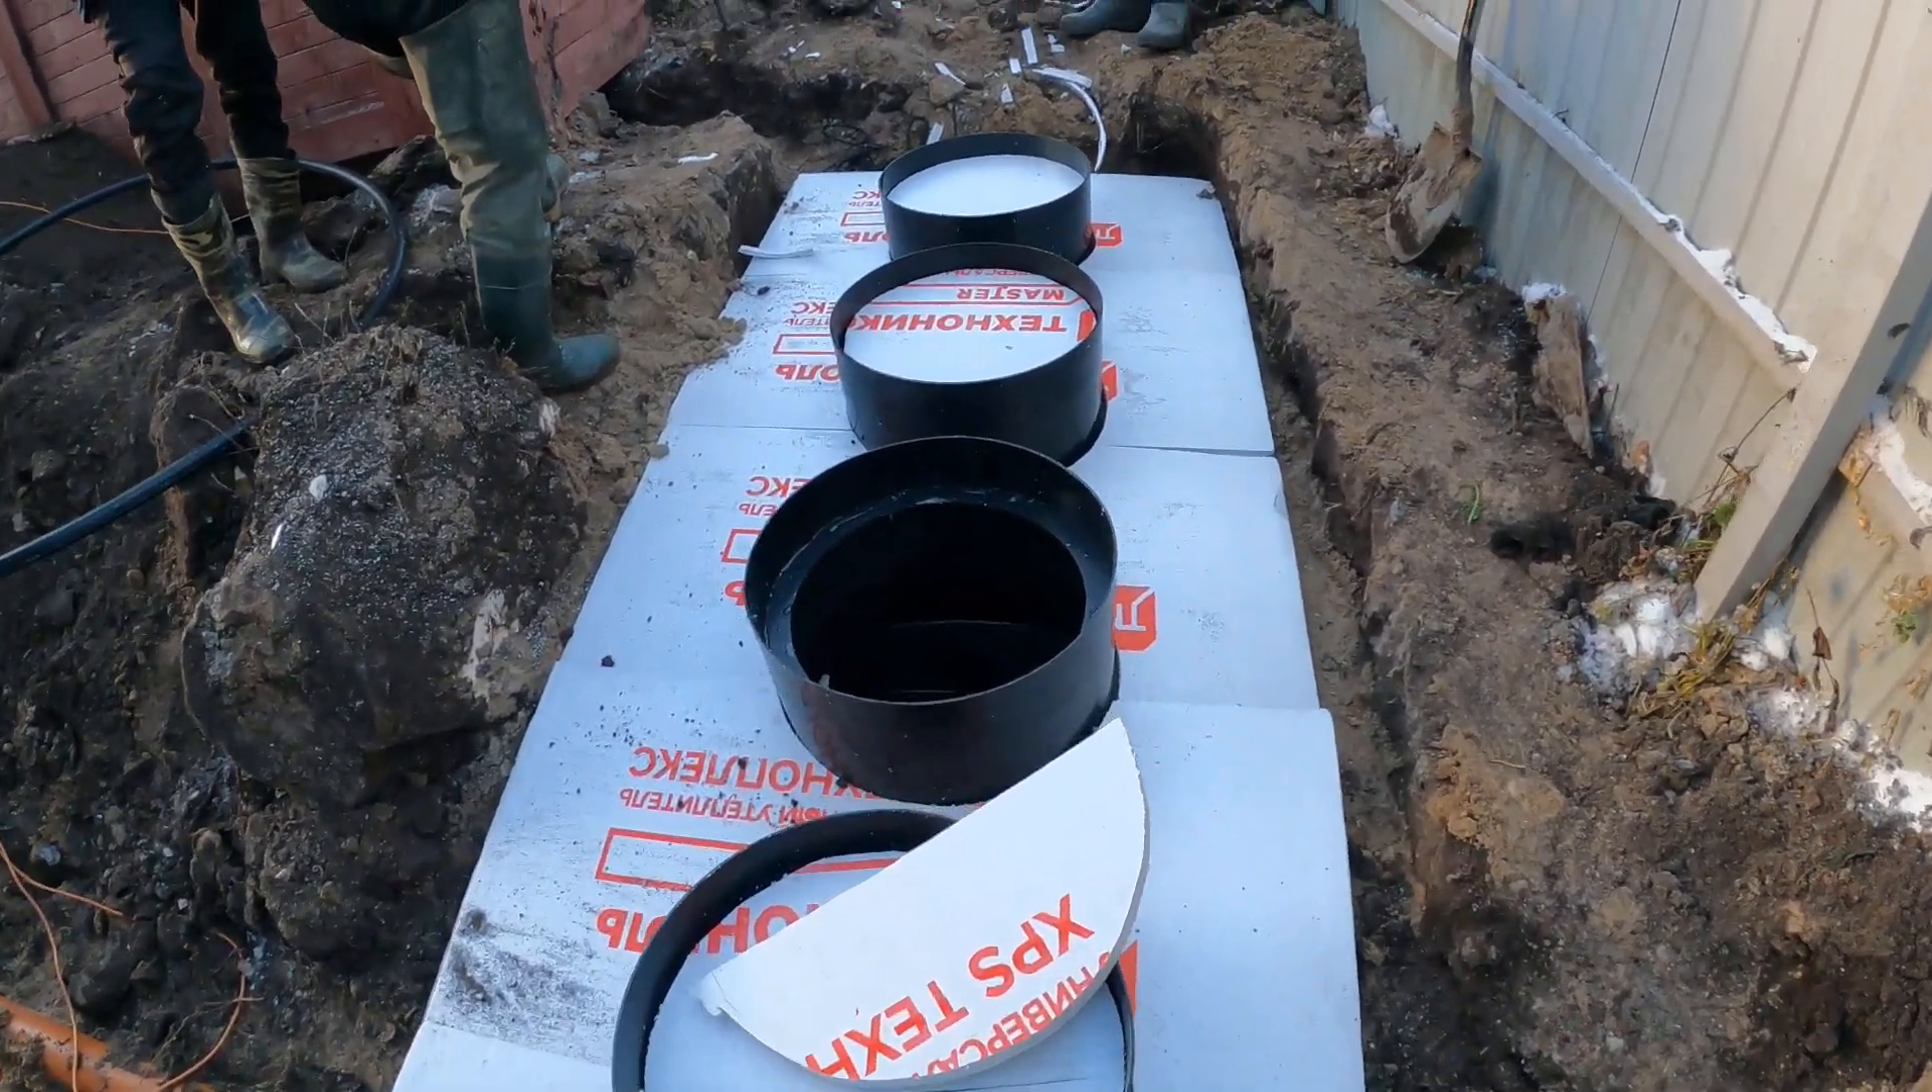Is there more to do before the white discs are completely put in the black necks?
Yes.